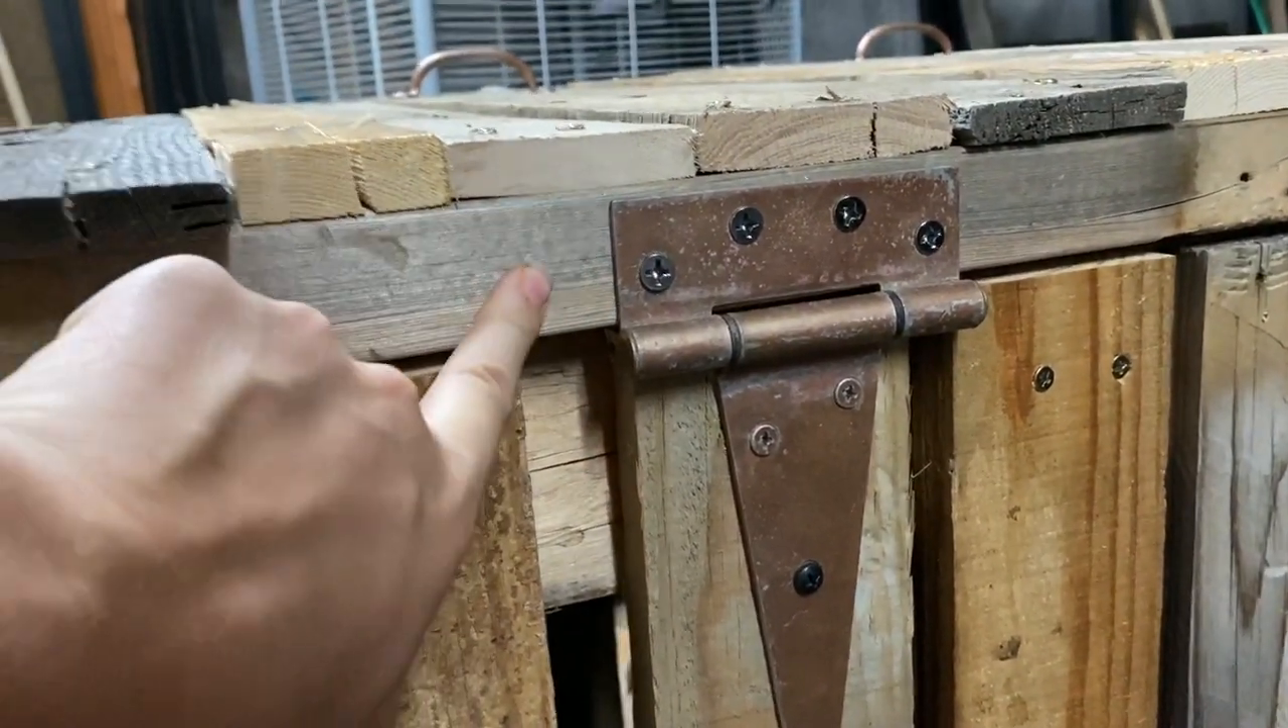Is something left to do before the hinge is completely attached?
No.